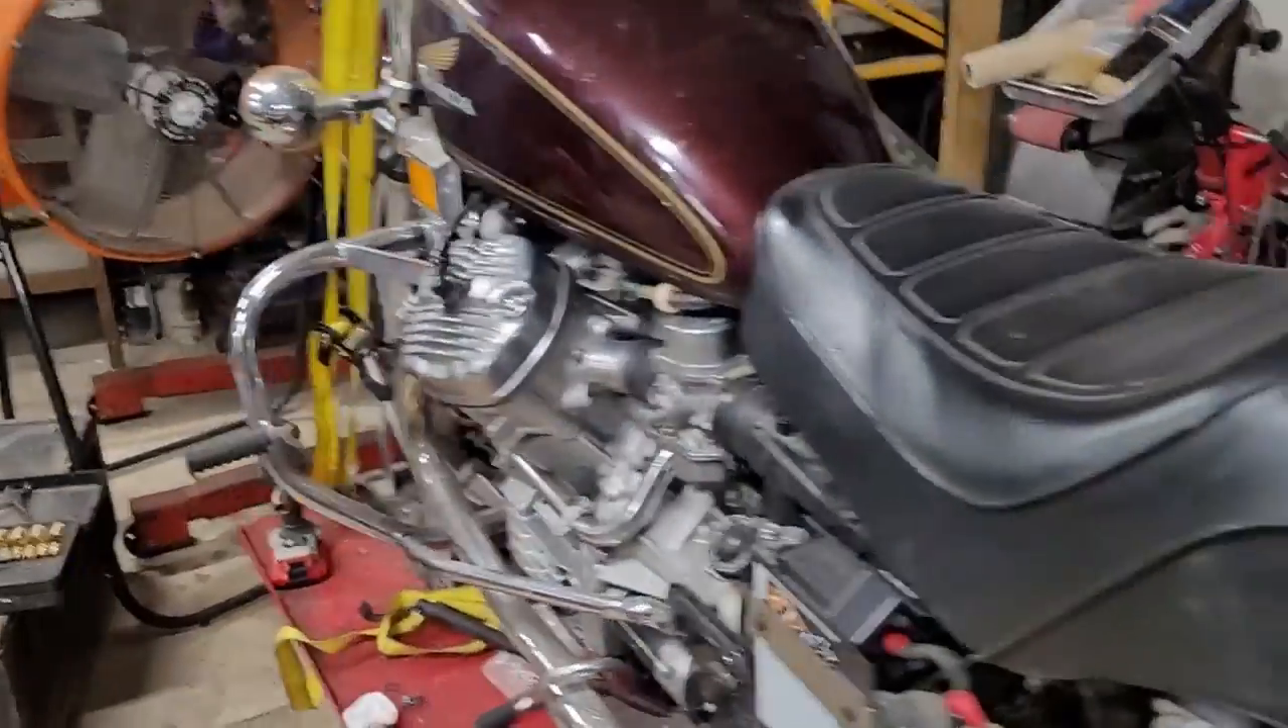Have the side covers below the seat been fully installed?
No.